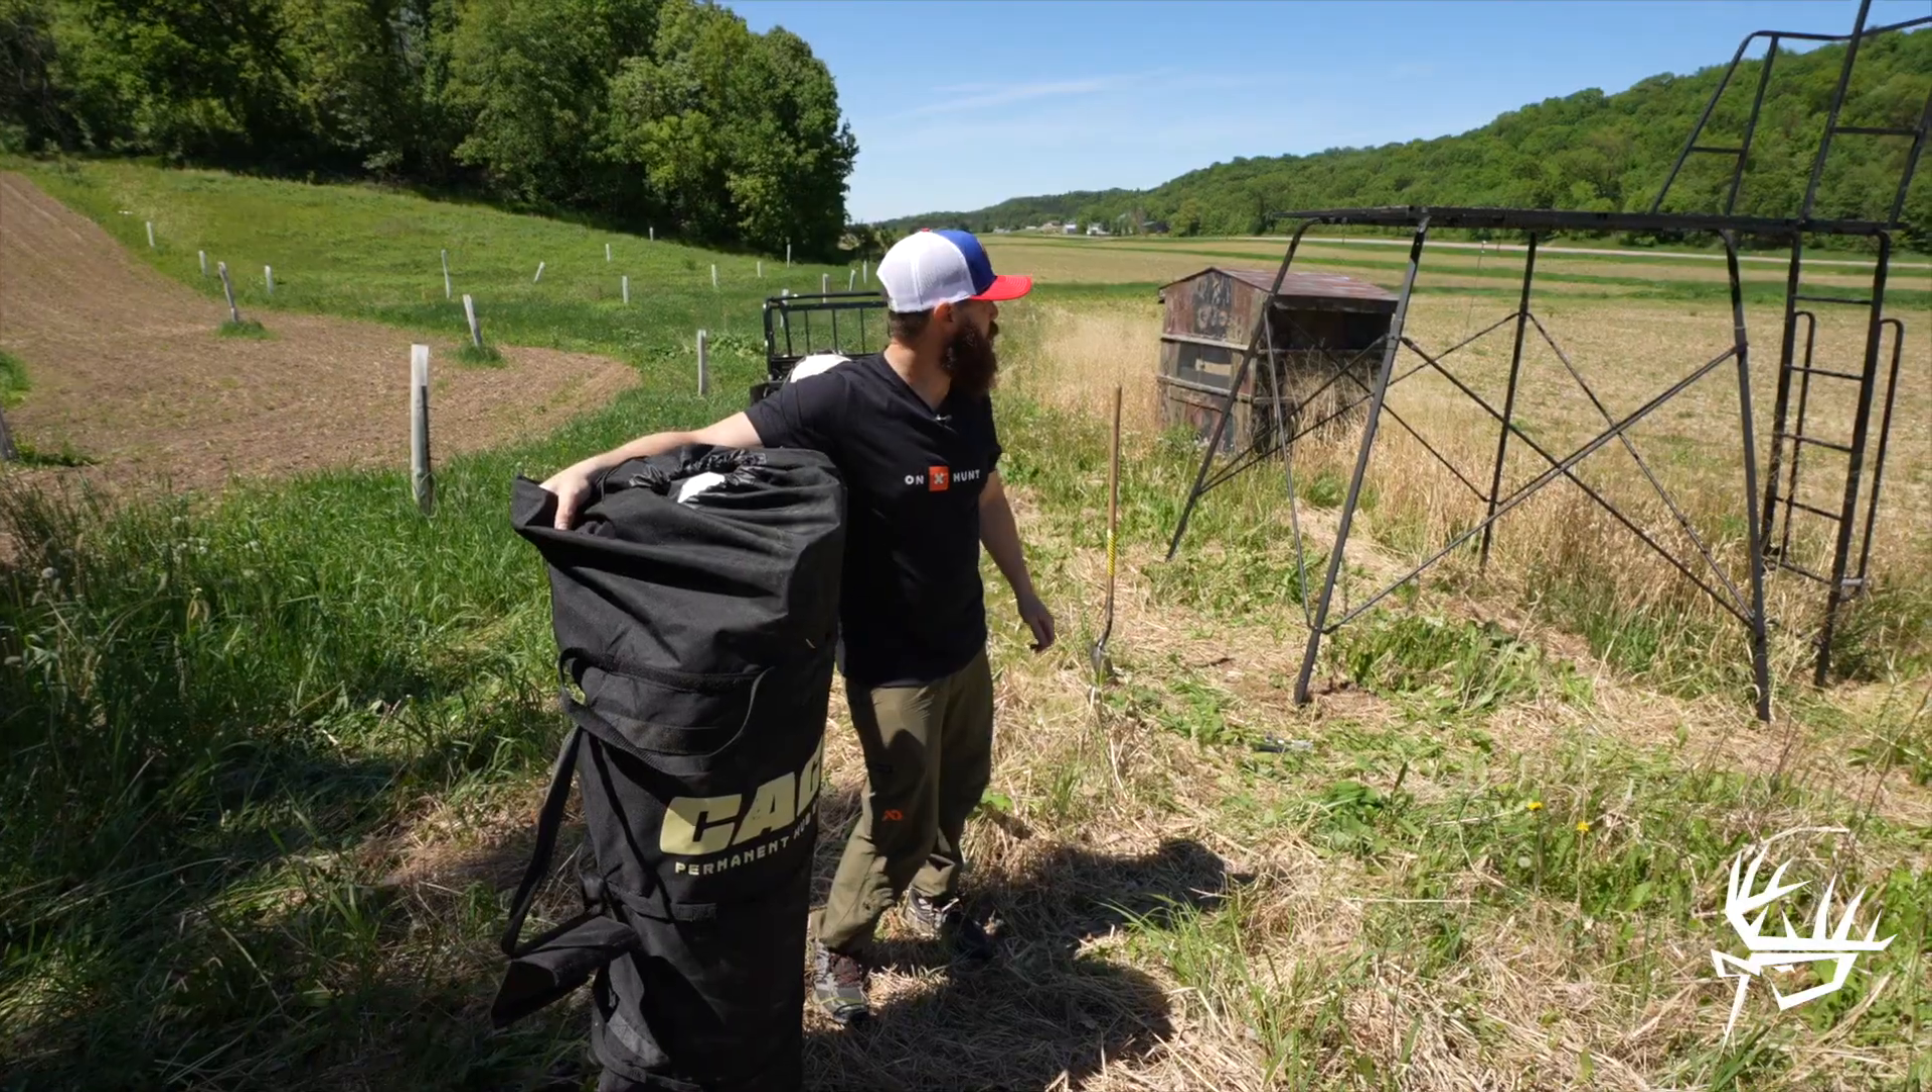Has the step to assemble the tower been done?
Yes.